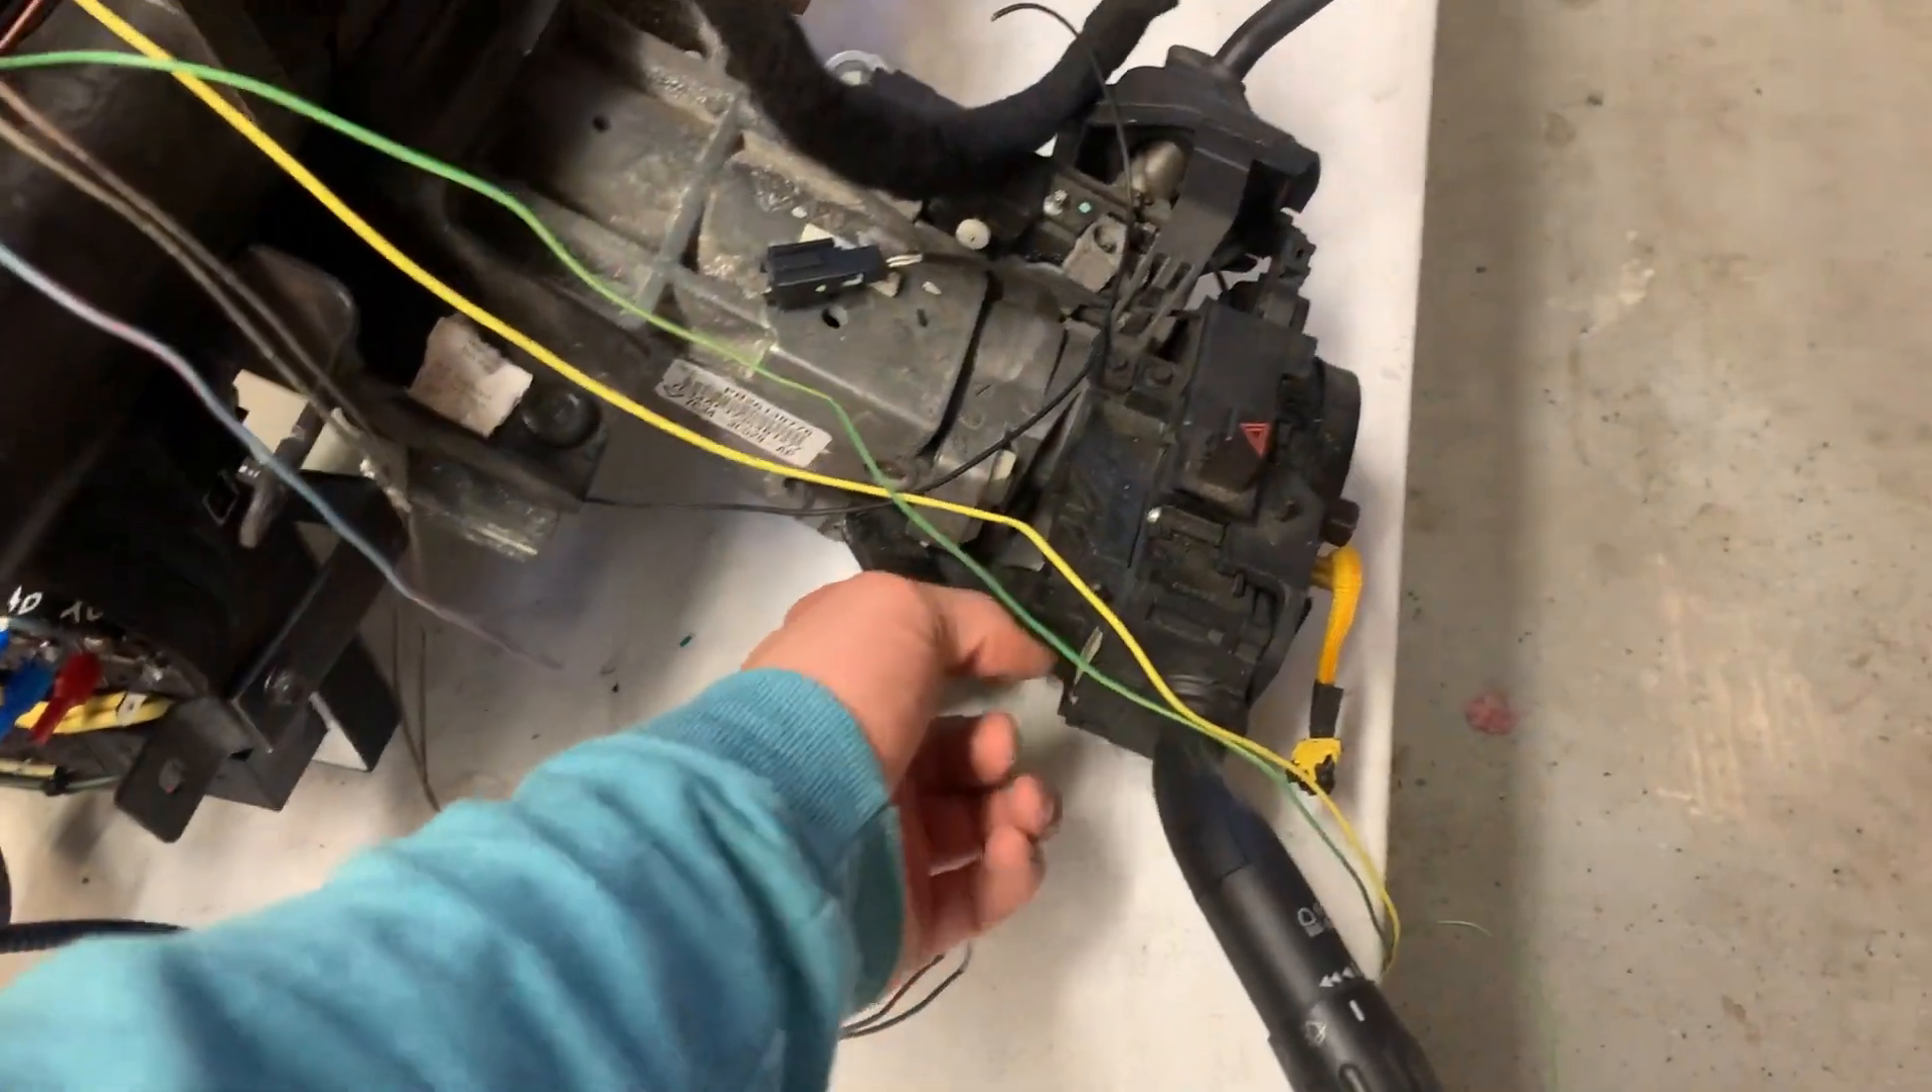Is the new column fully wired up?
No.